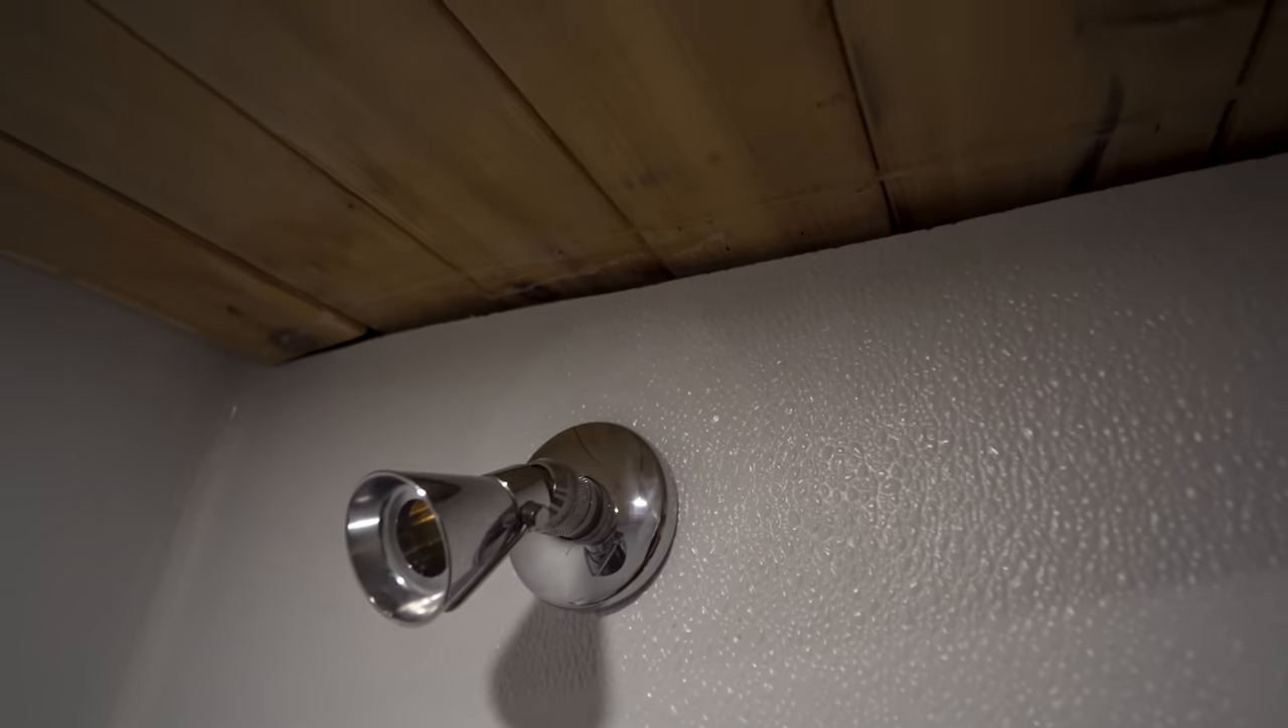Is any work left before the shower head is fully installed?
No.